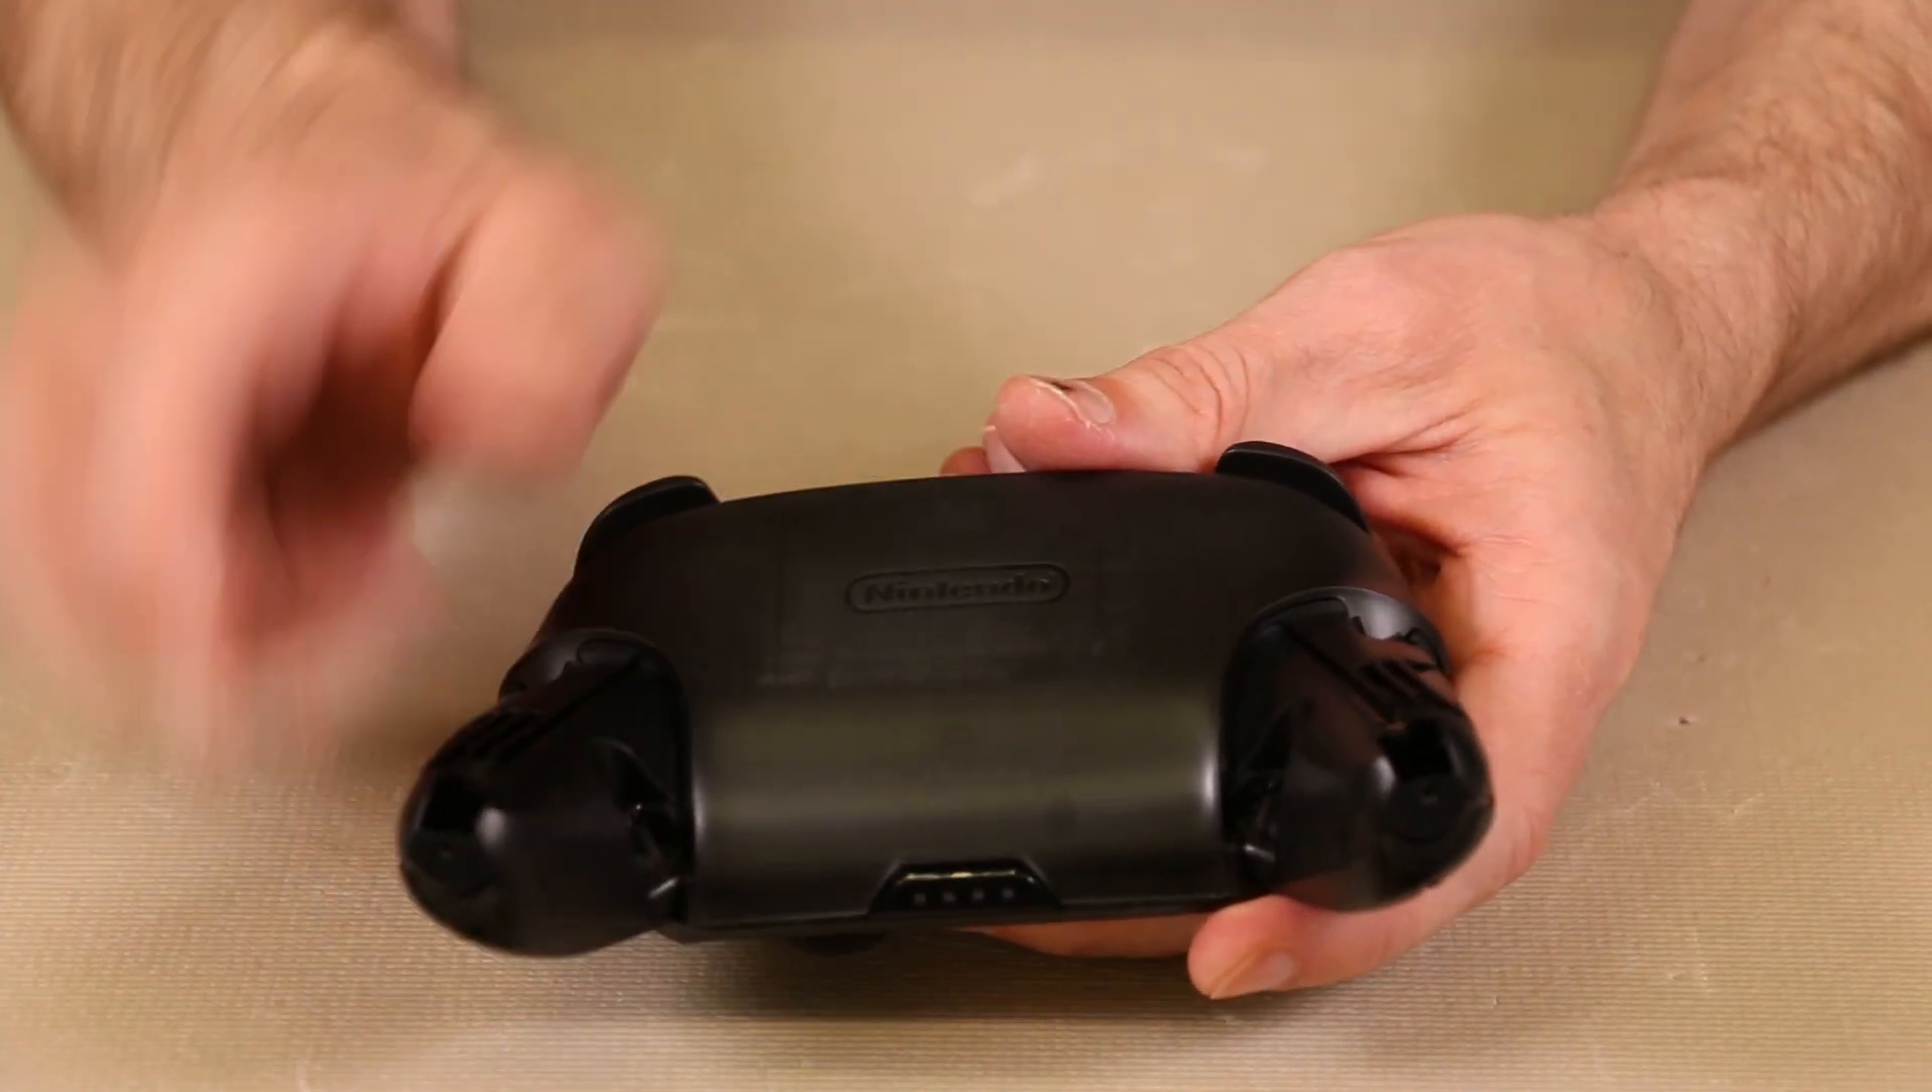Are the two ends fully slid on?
No.